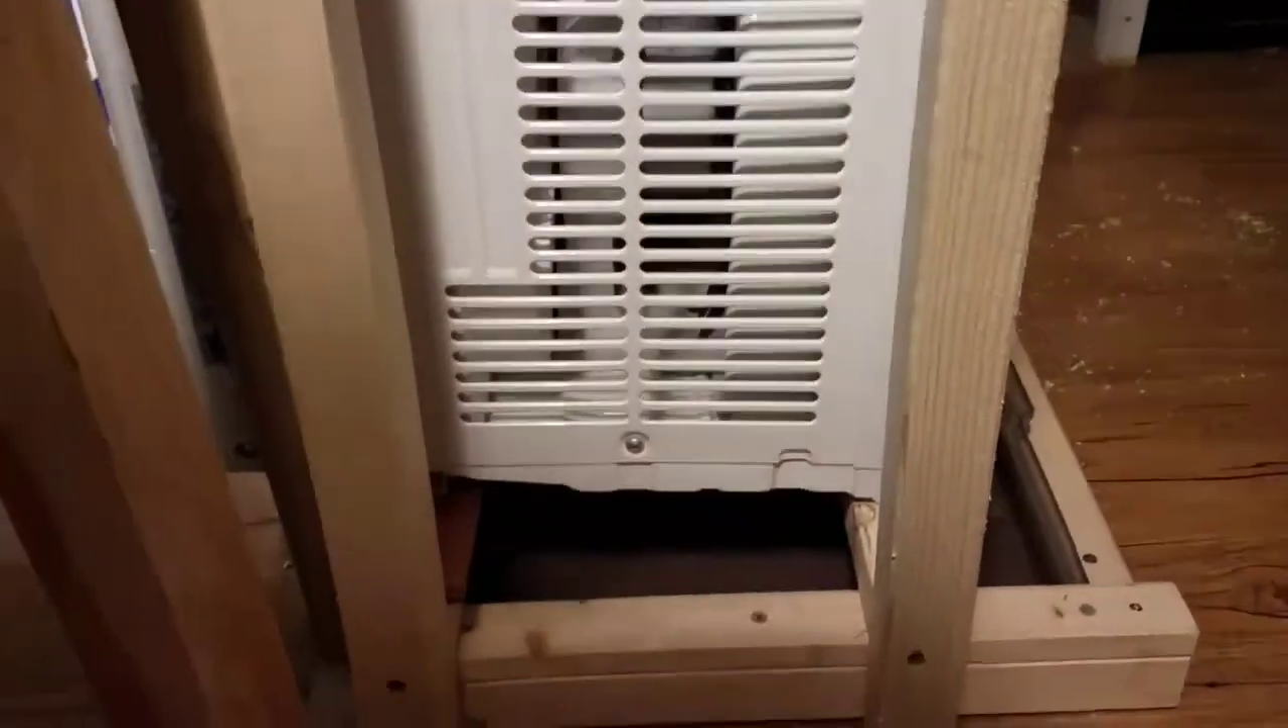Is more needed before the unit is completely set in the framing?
No.